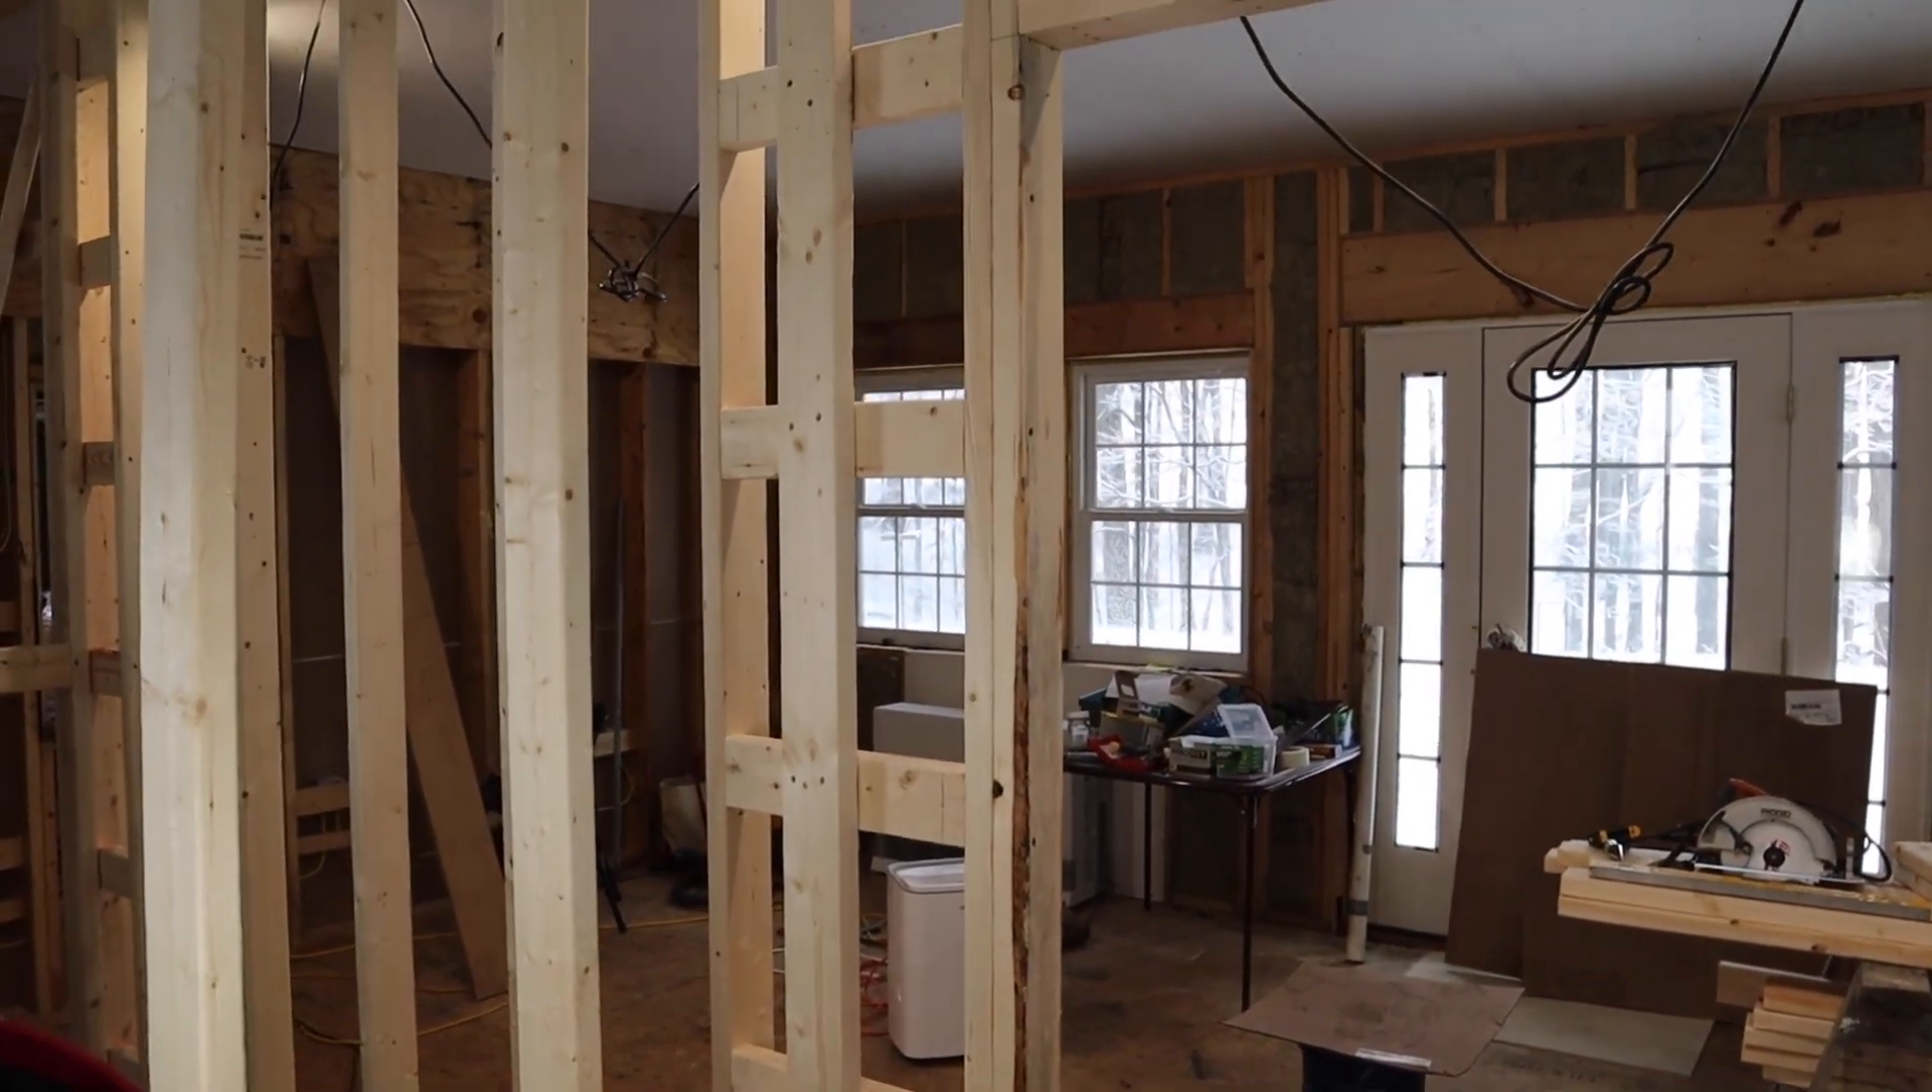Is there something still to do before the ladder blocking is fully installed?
No.